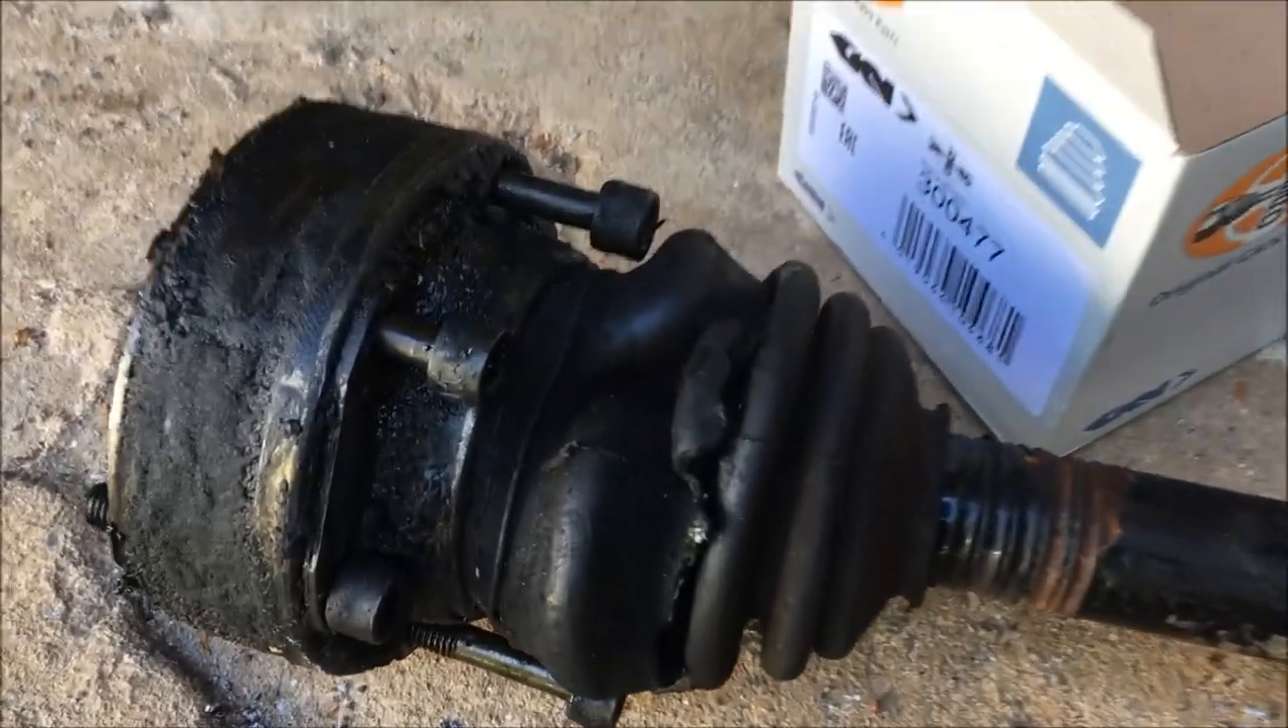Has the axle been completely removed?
Yes.